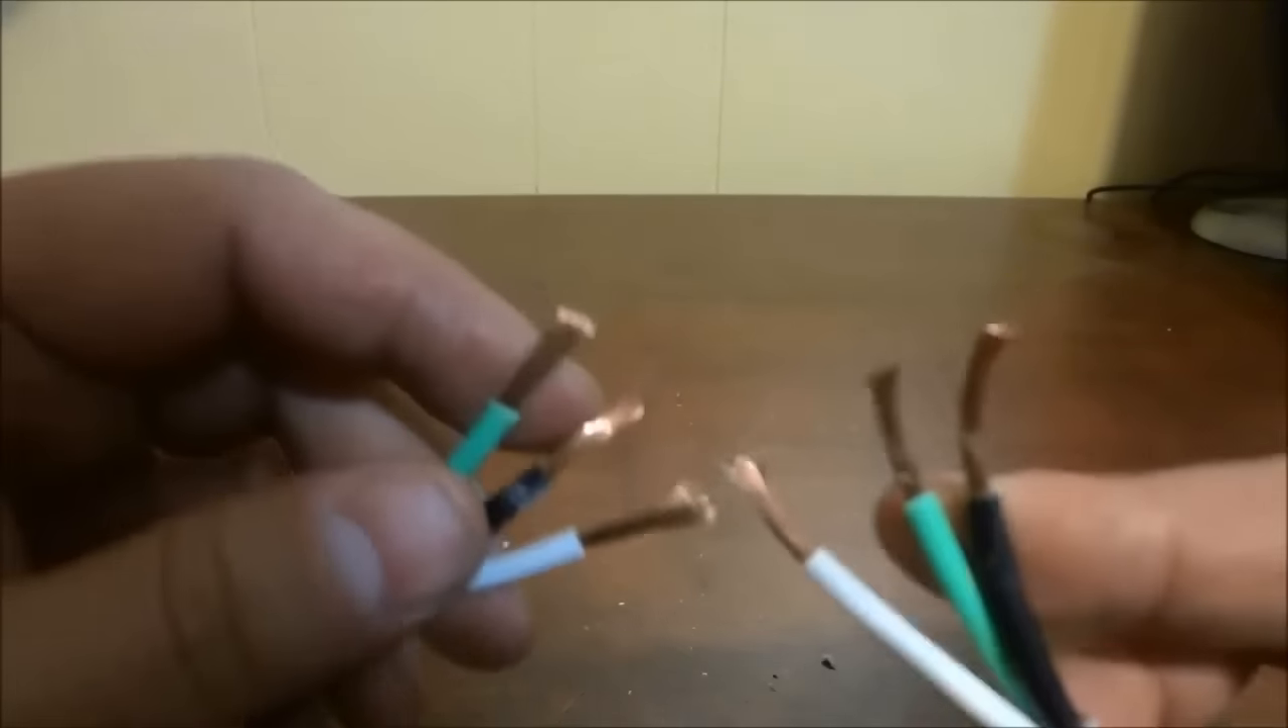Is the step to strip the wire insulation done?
Yes.